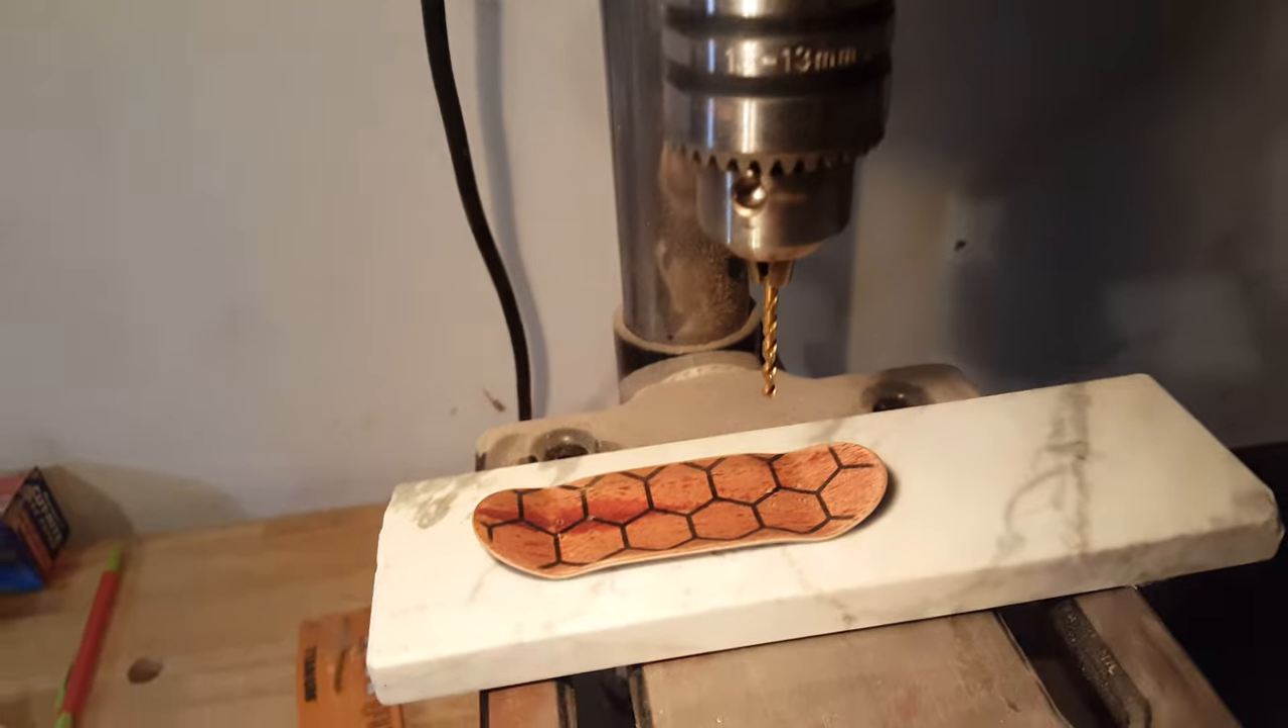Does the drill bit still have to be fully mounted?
No.